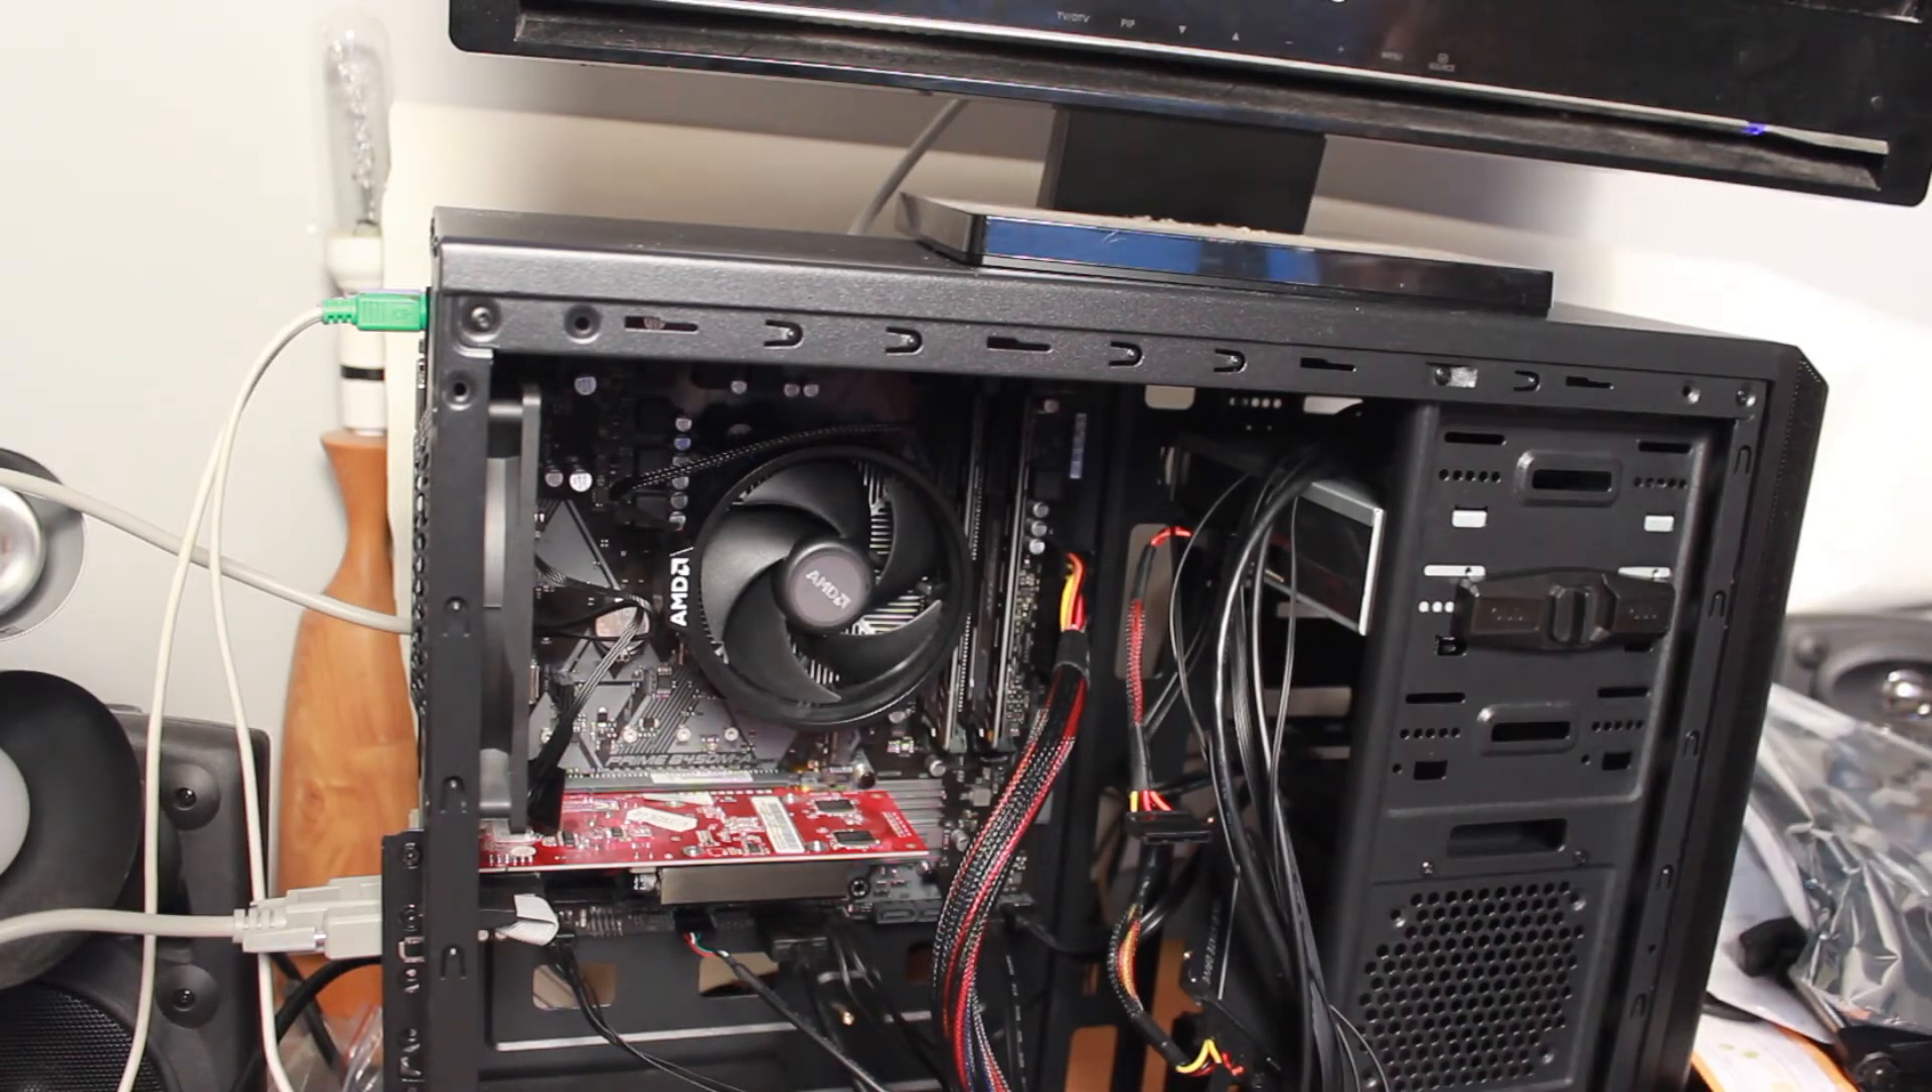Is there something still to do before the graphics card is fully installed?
No.